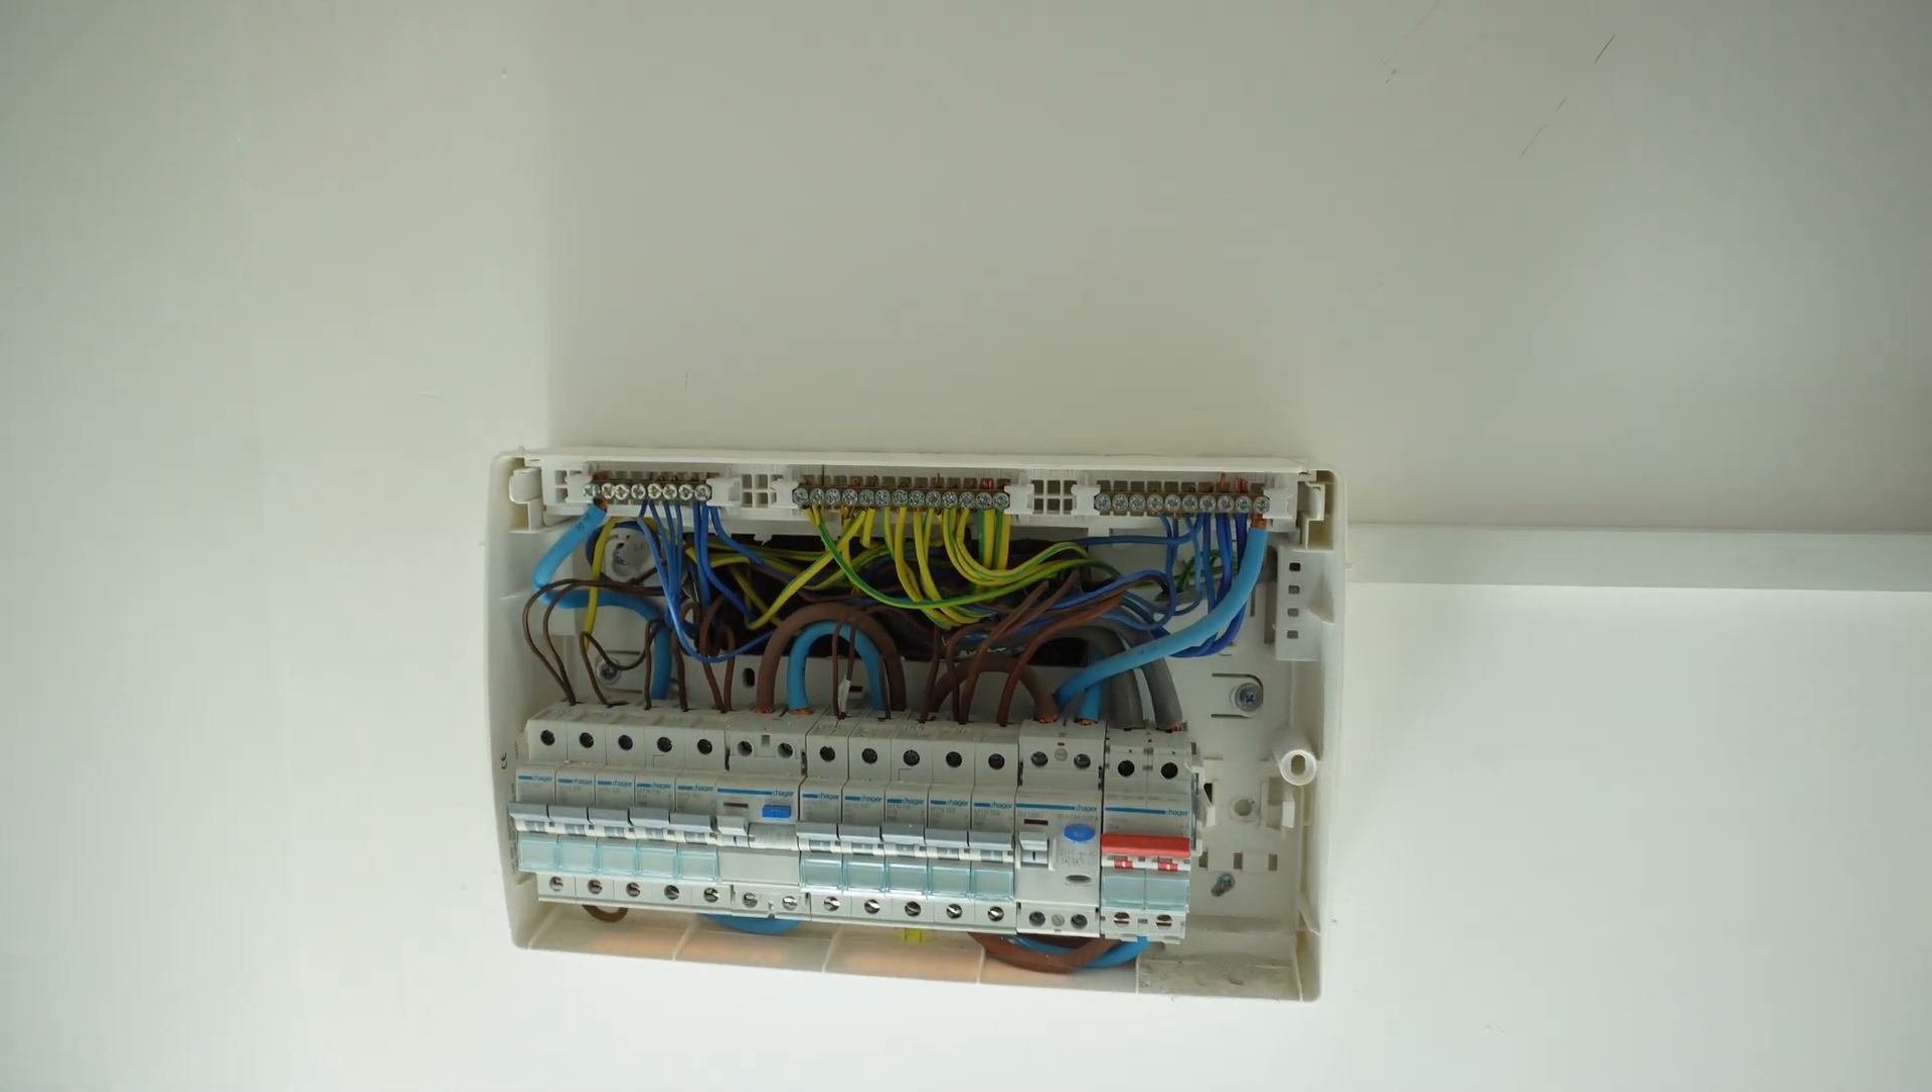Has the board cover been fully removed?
Yes.